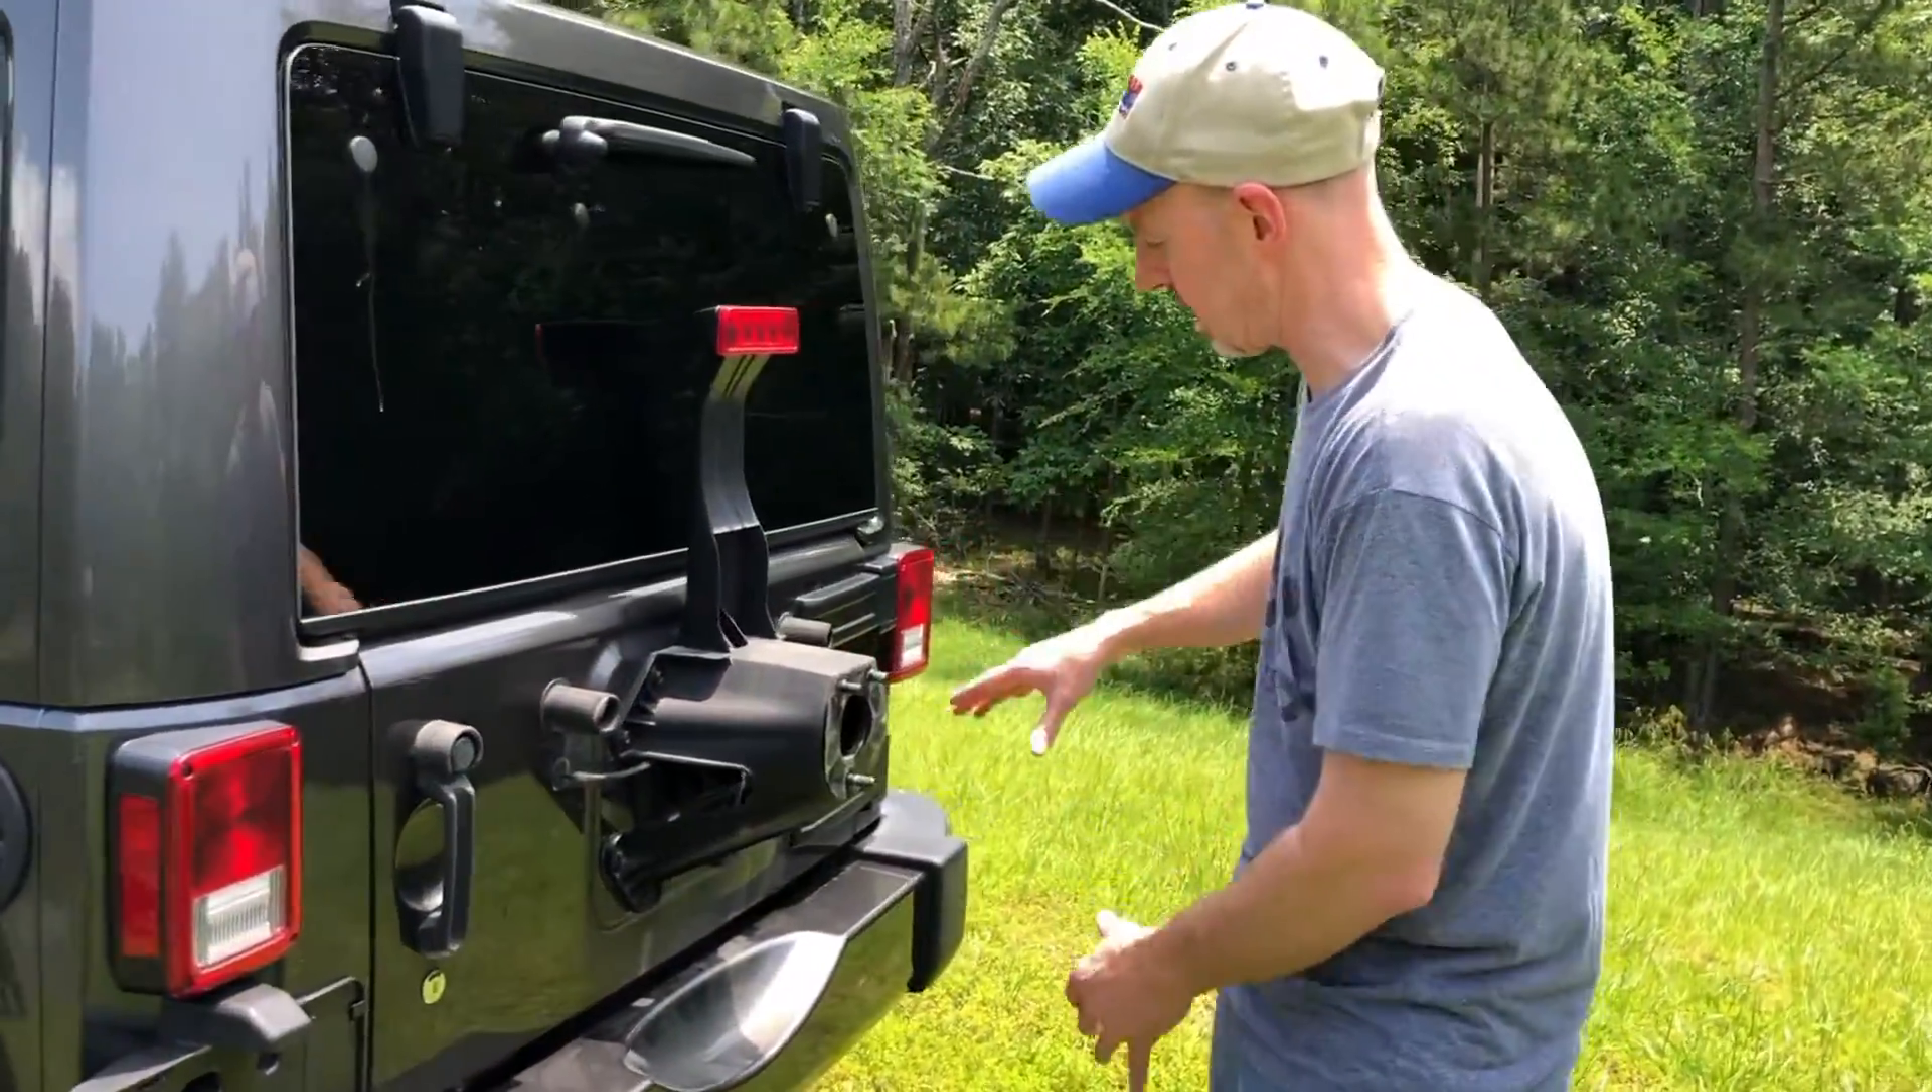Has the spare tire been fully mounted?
No.